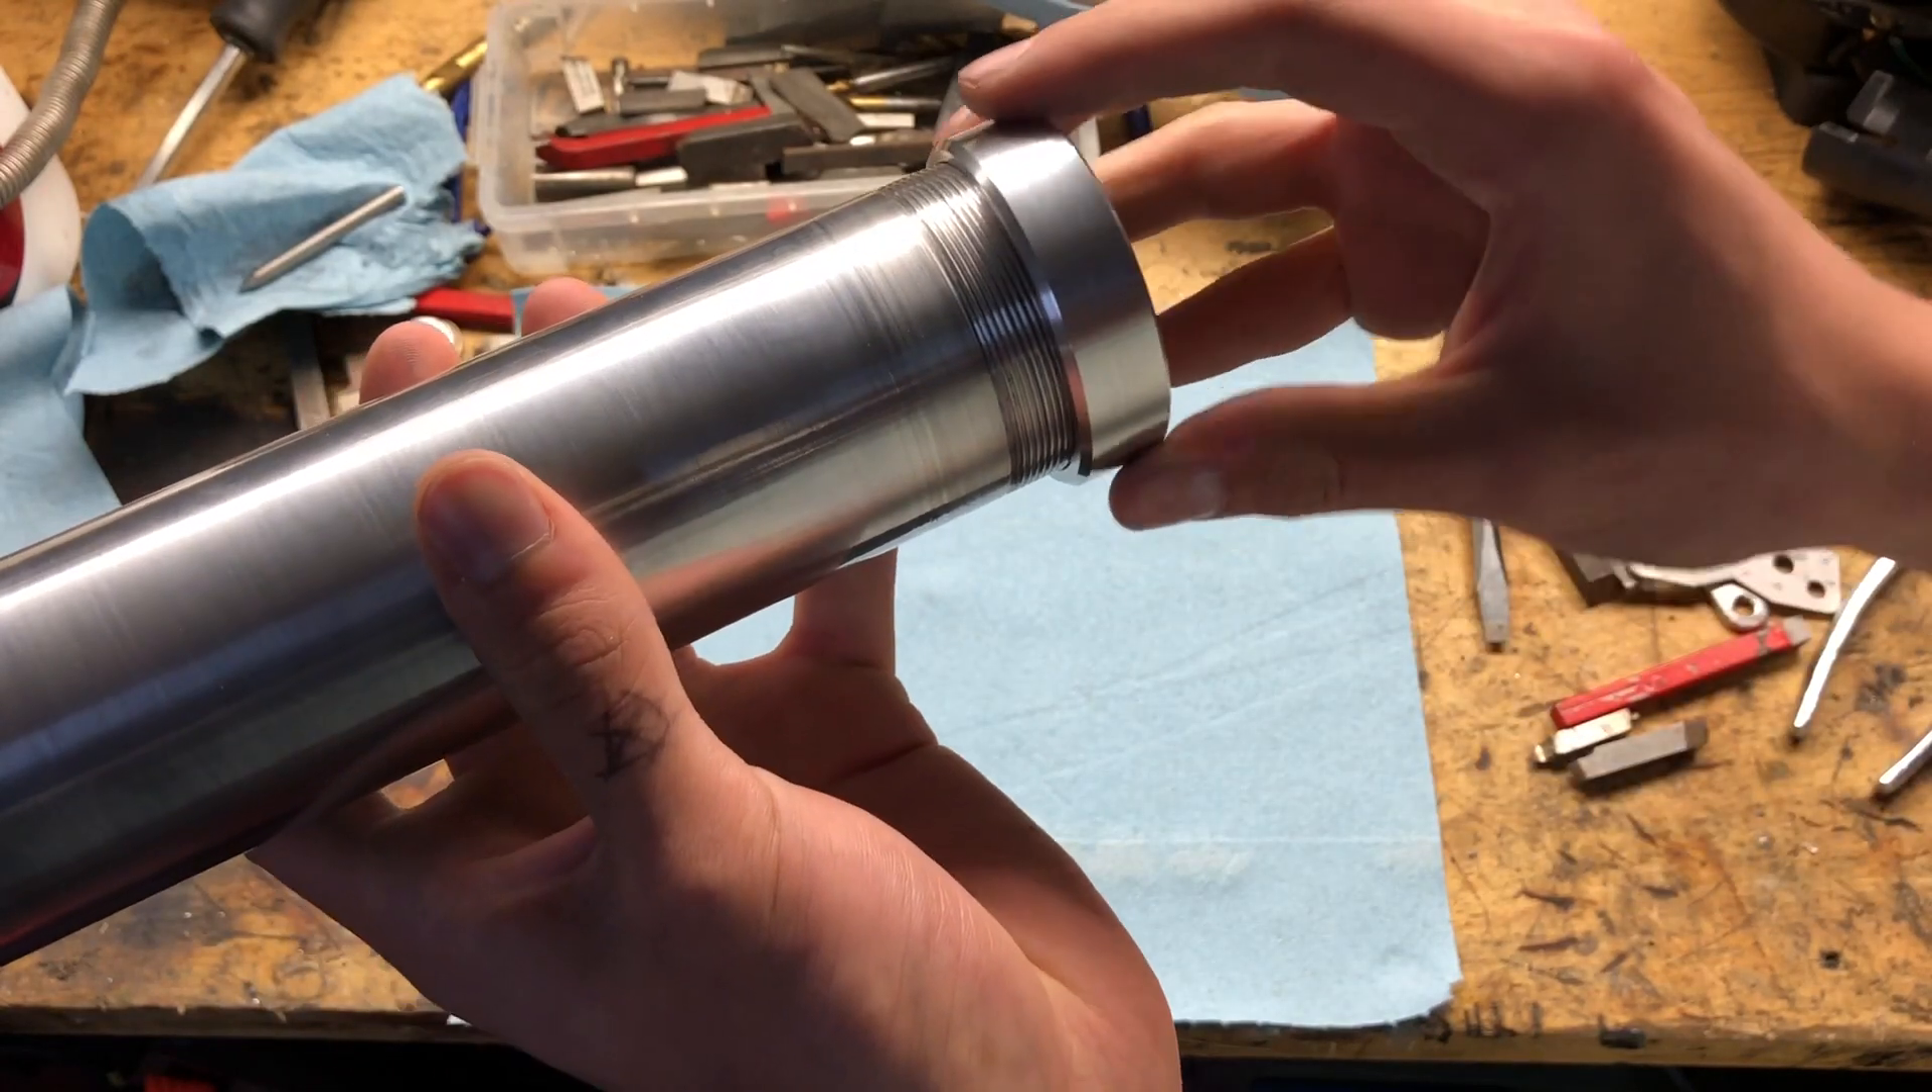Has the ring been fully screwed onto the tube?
No.